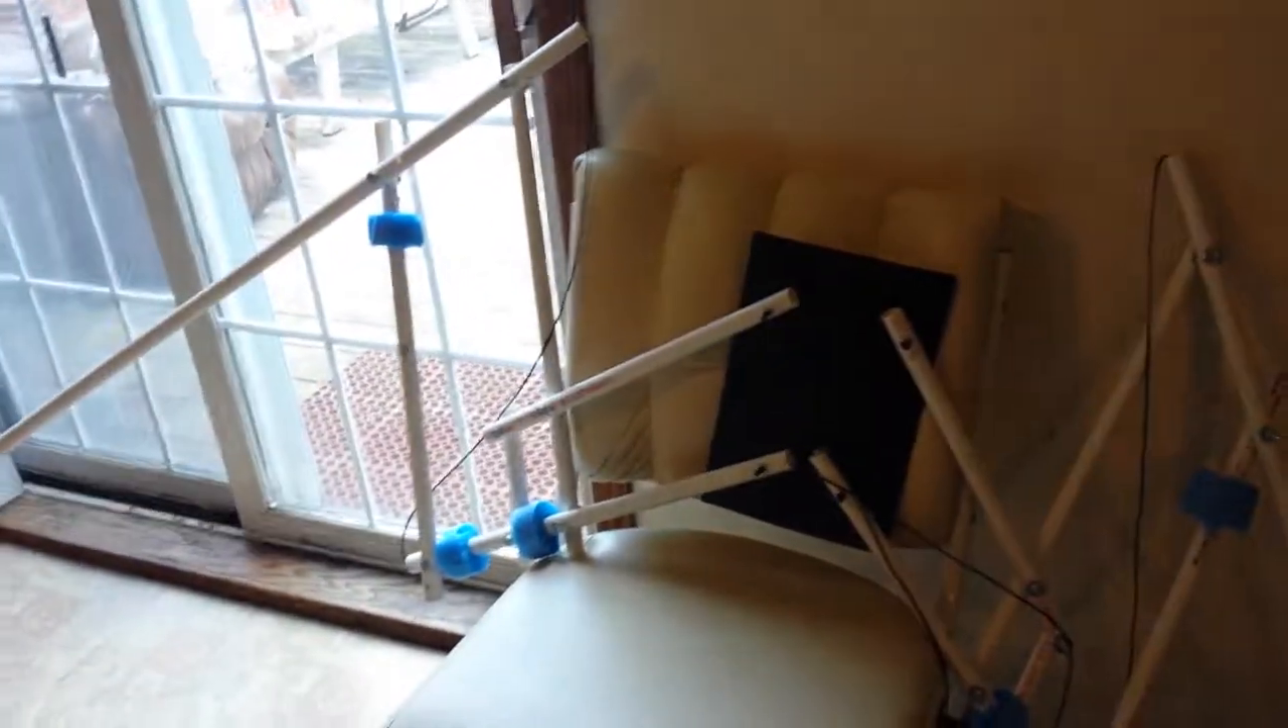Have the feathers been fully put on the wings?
No.